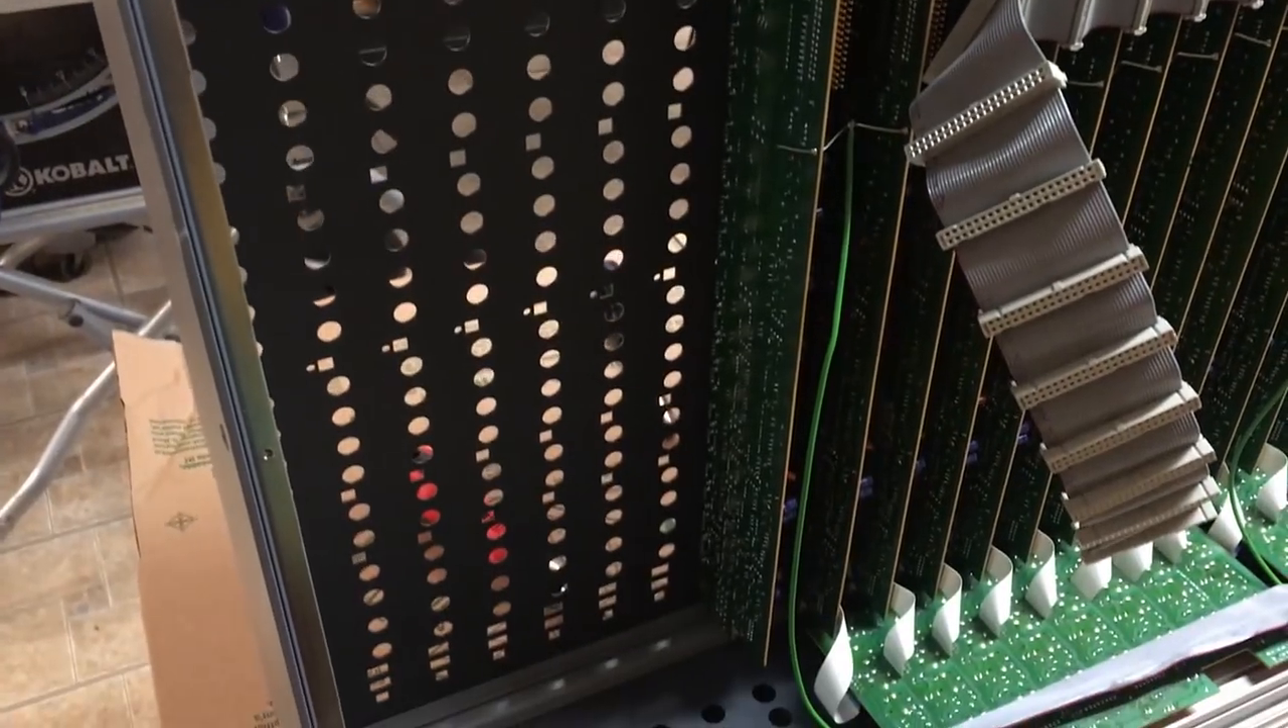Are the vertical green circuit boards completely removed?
No.